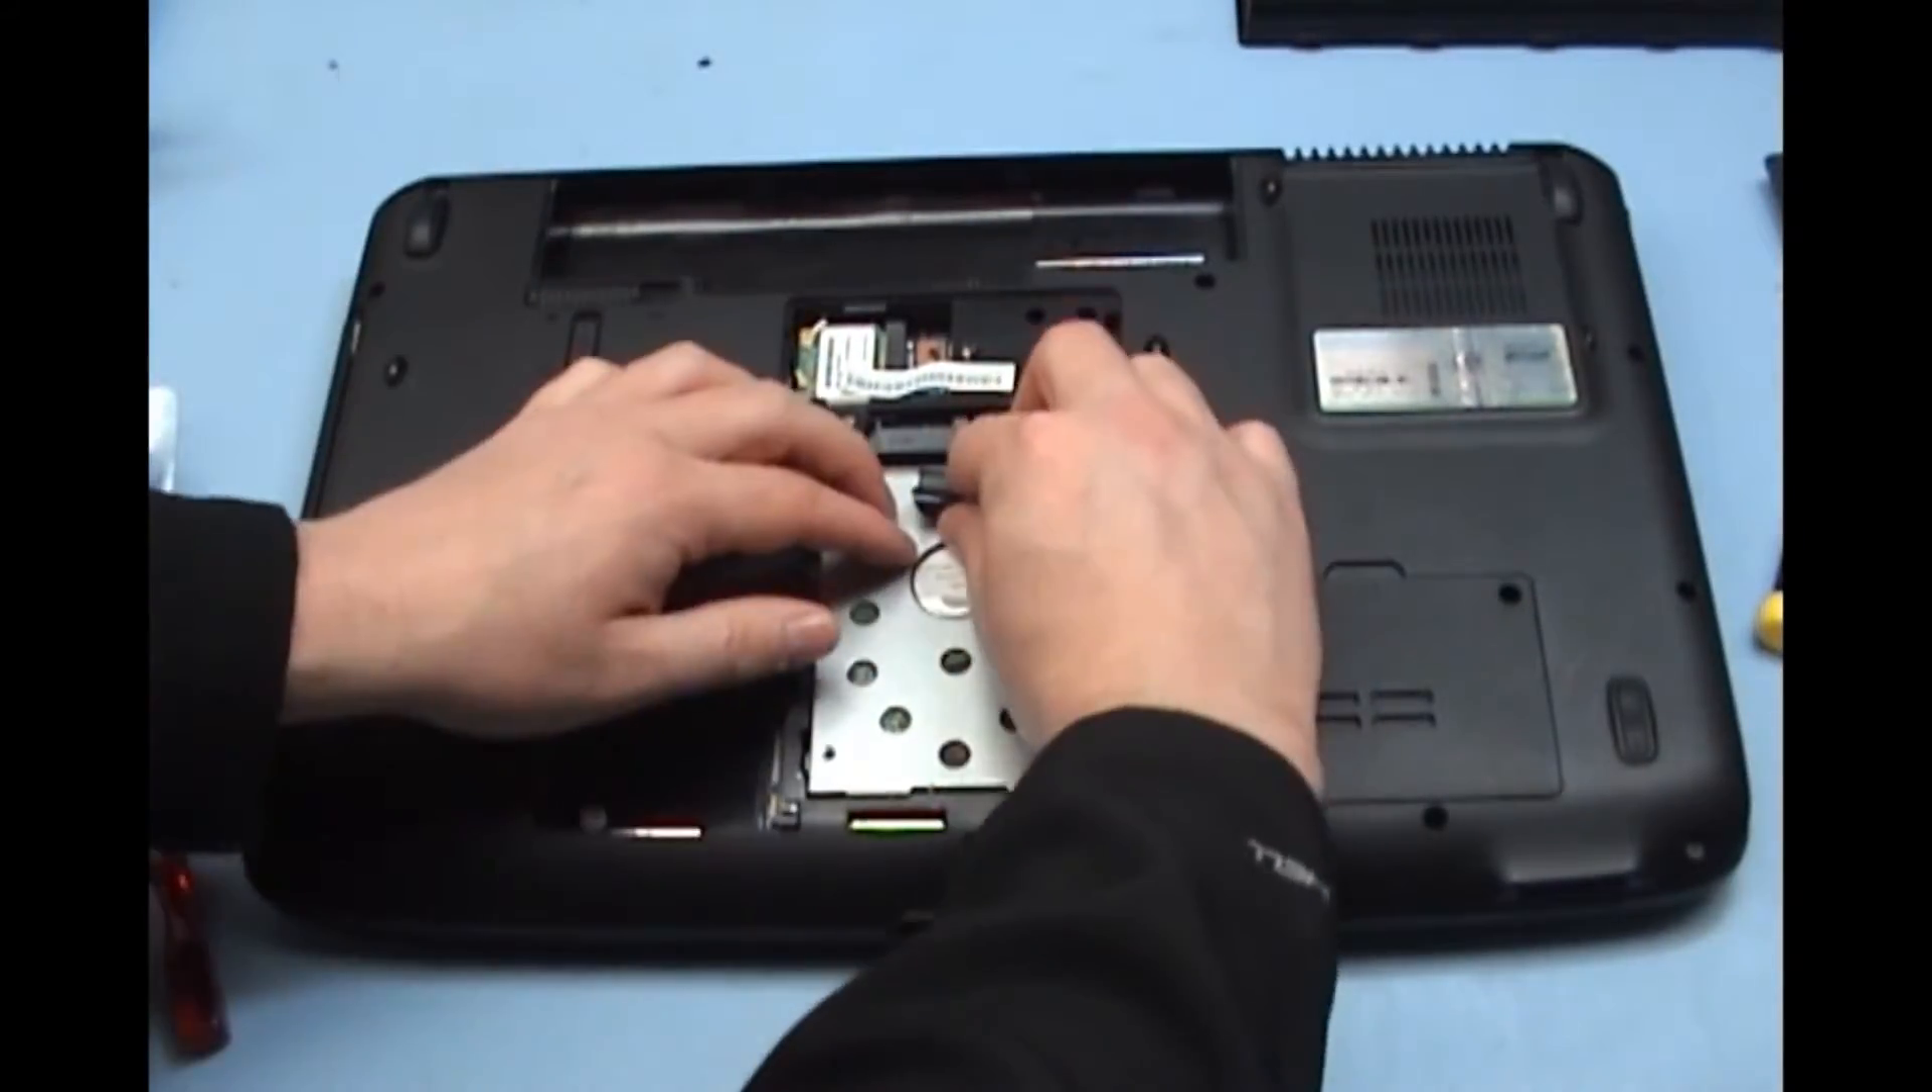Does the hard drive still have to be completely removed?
Yes.